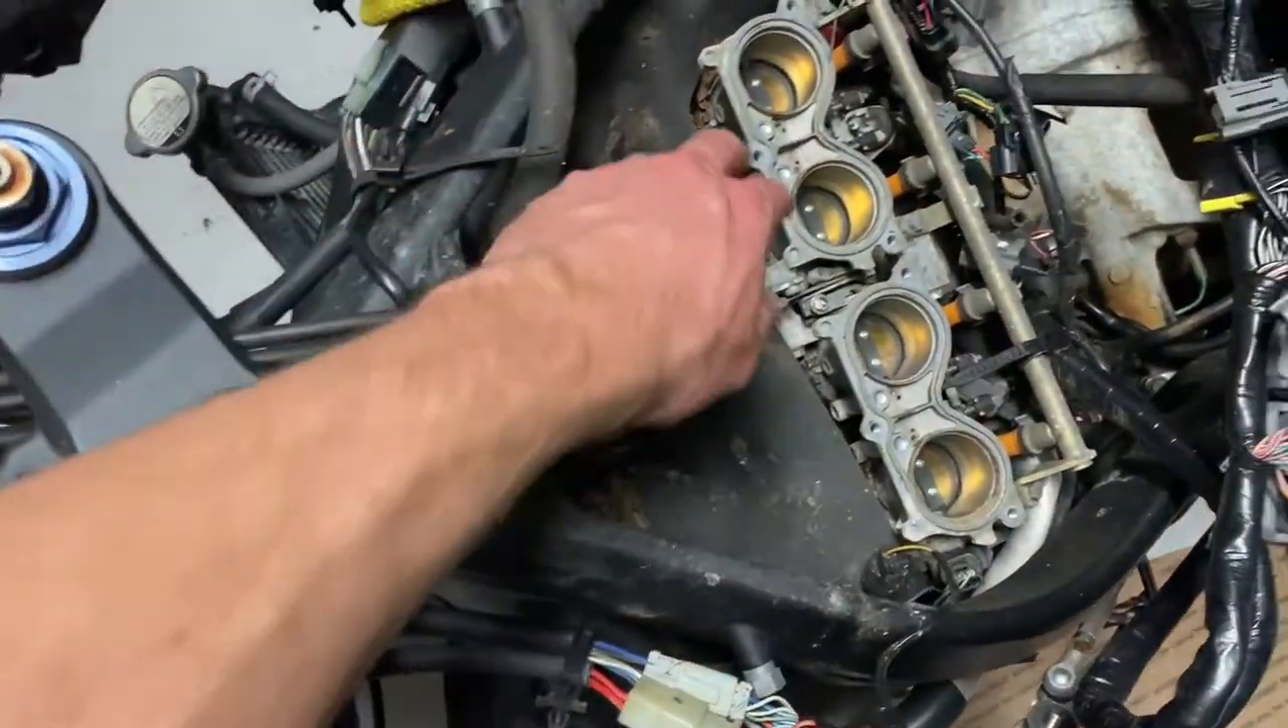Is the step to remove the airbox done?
Yes.